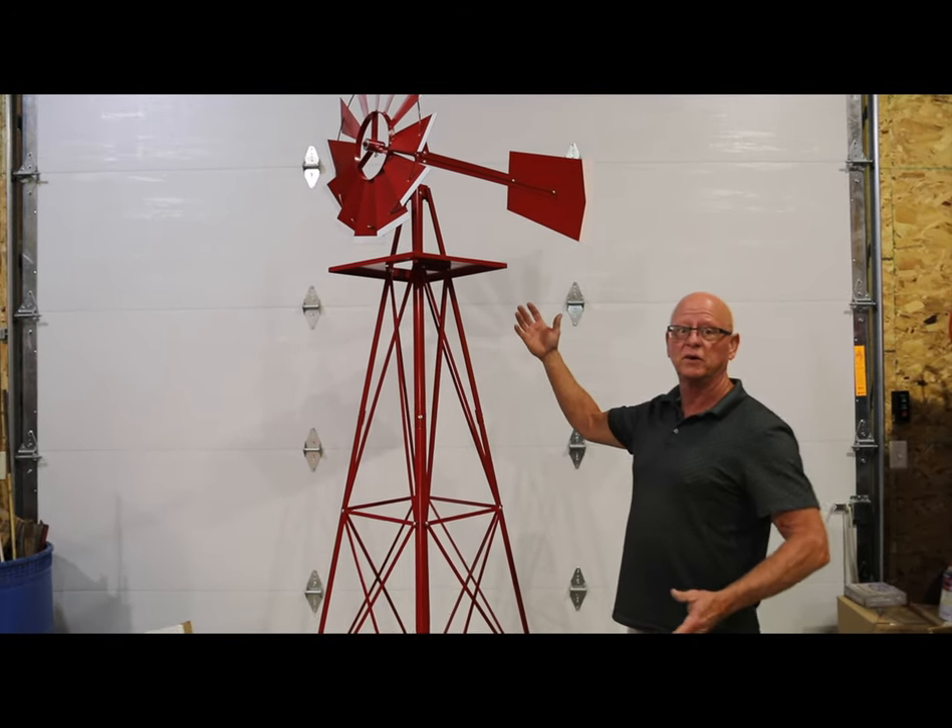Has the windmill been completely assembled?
Yes.